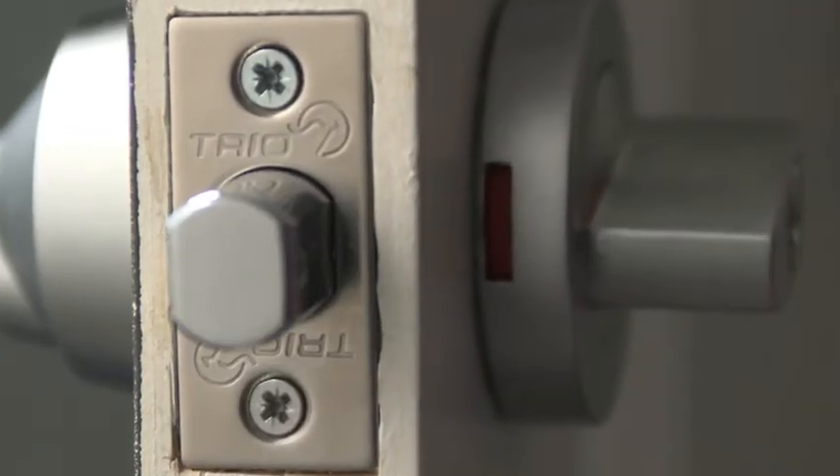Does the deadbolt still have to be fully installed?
No.